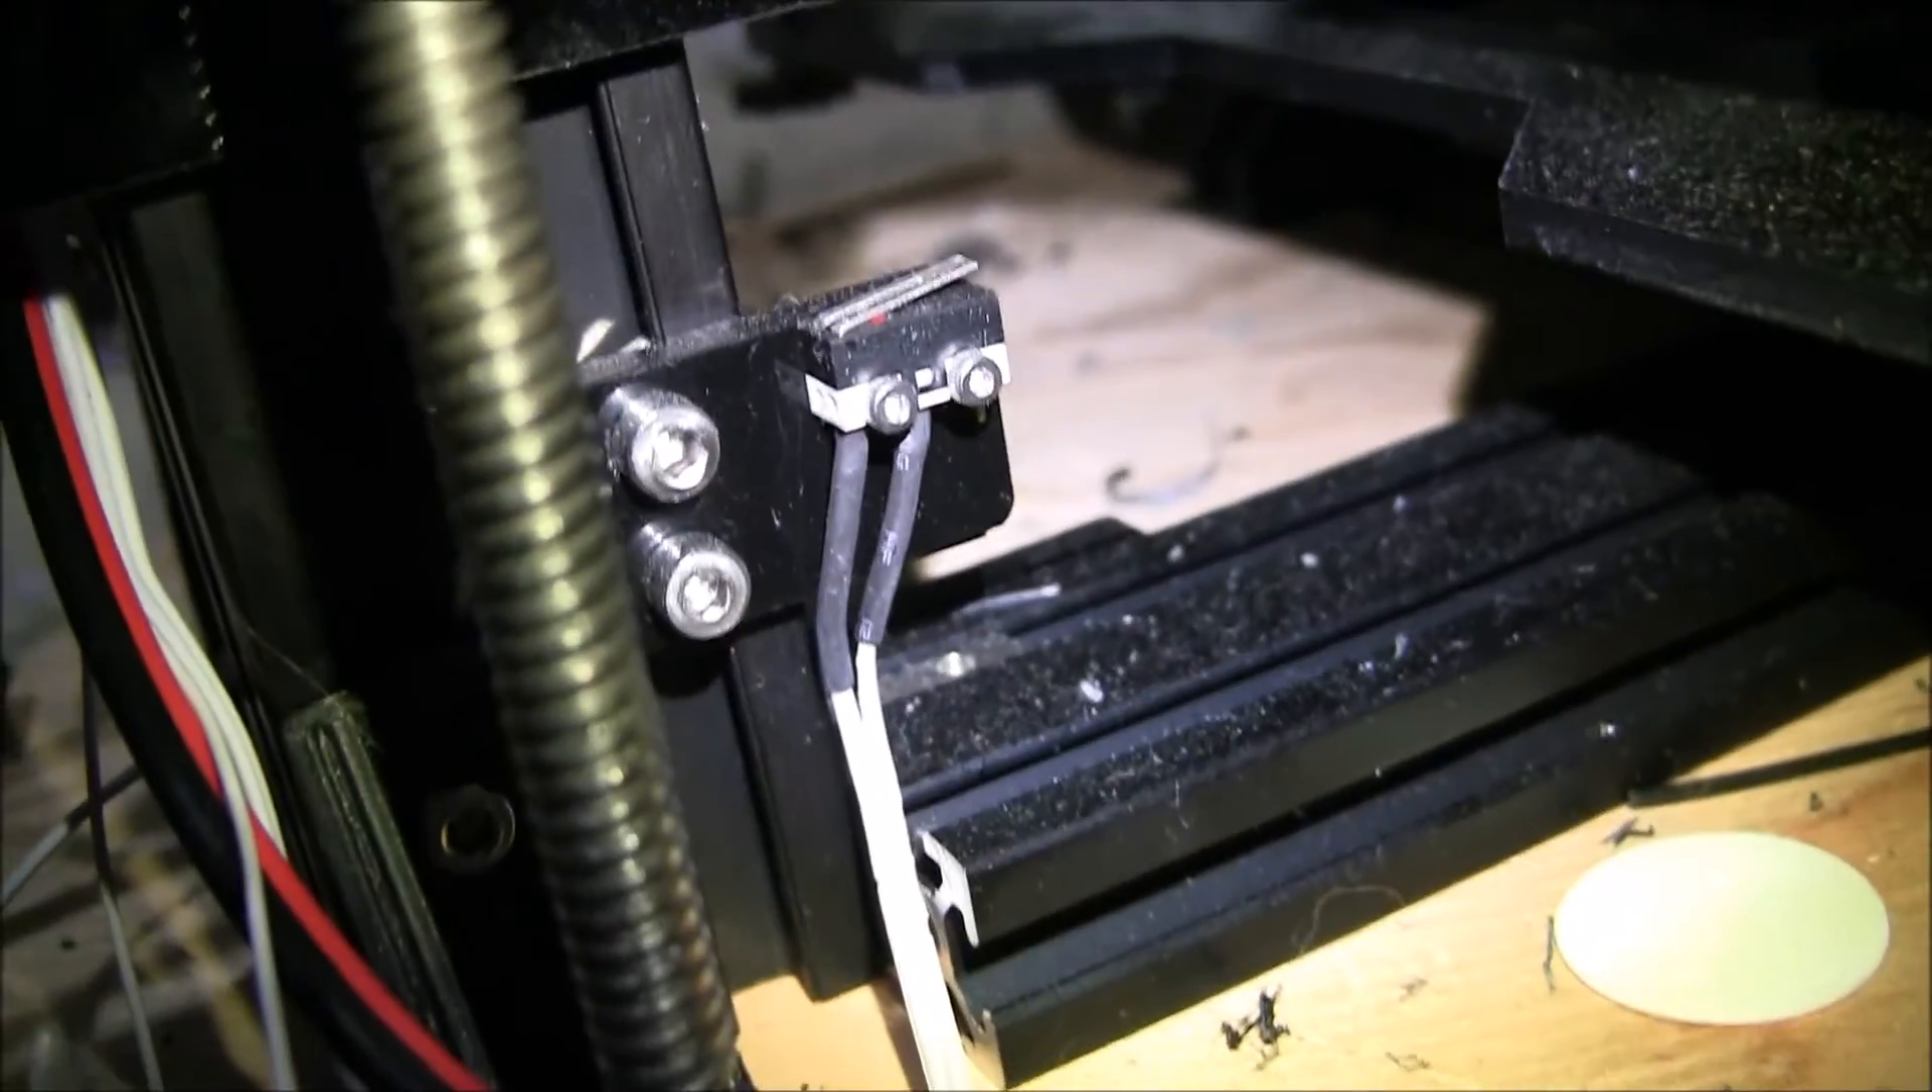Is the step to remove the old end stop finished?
No.